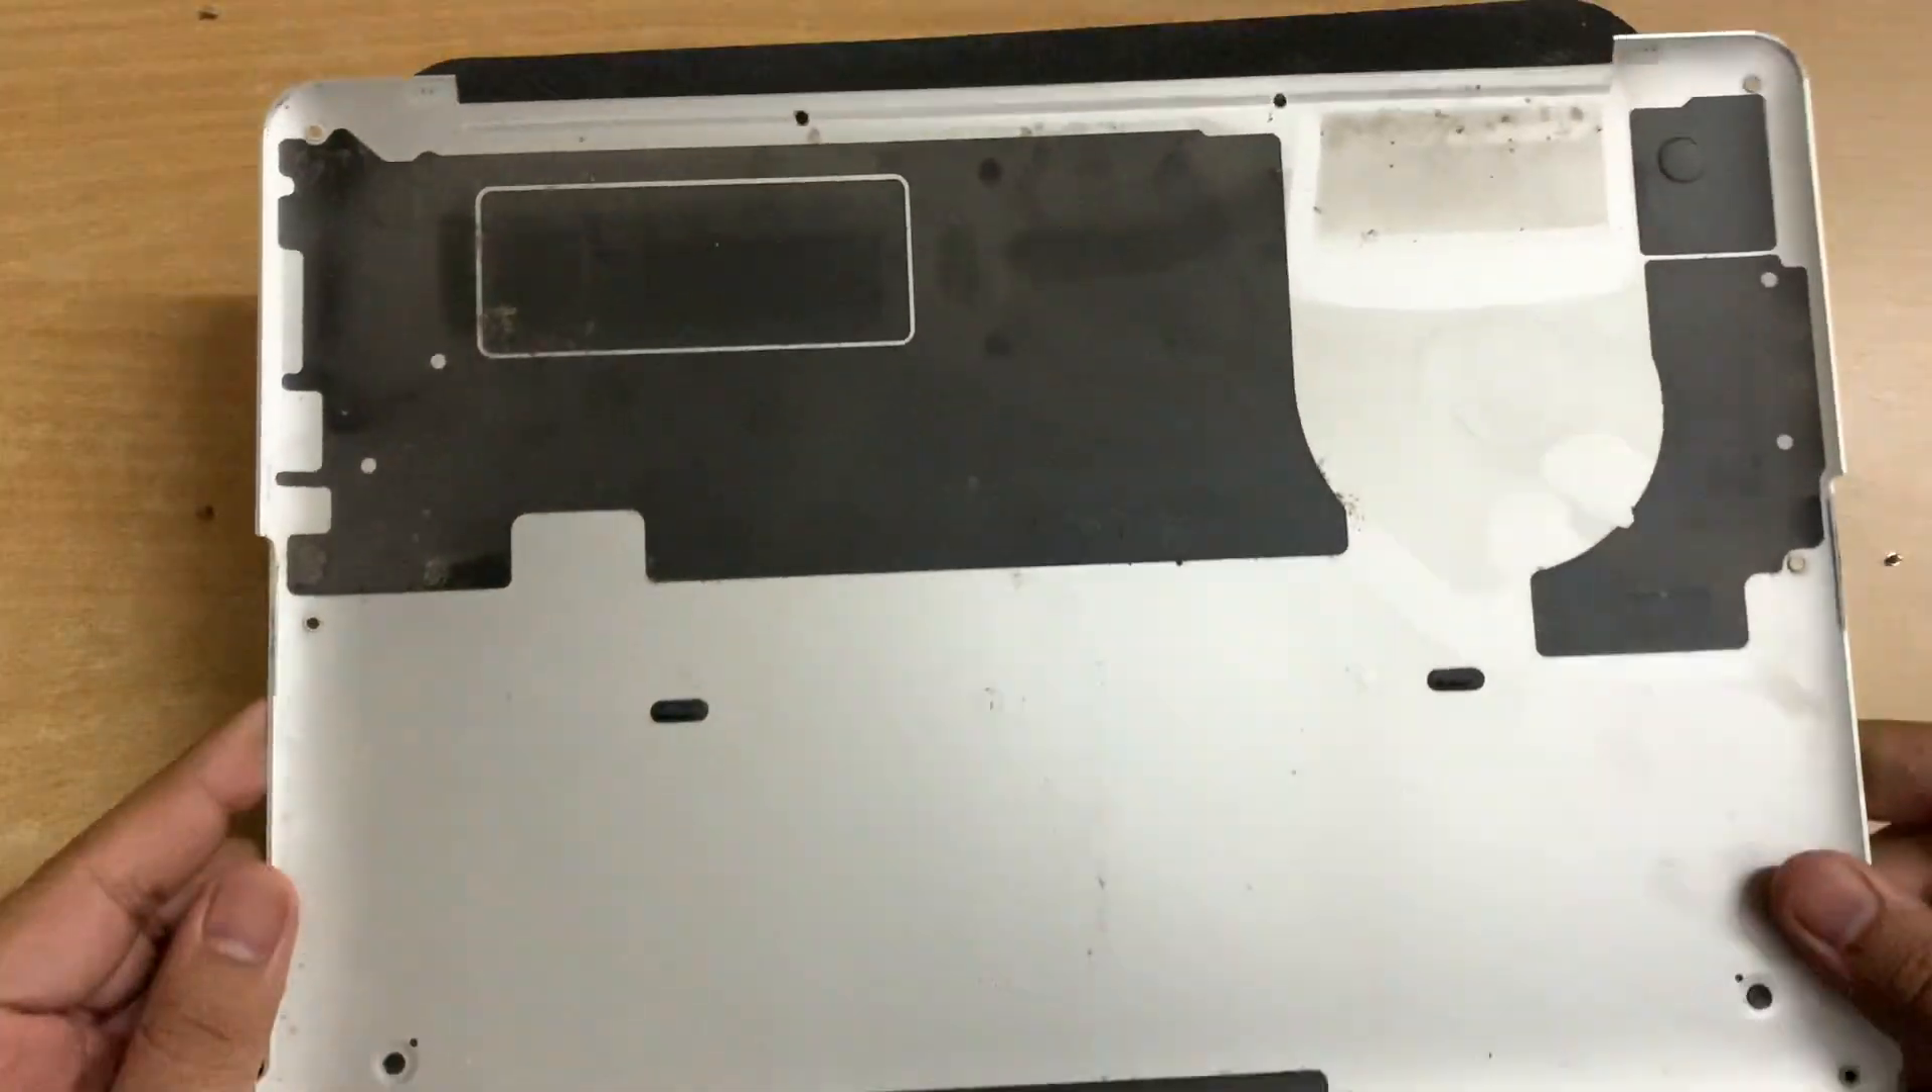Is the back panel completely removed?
Yes.